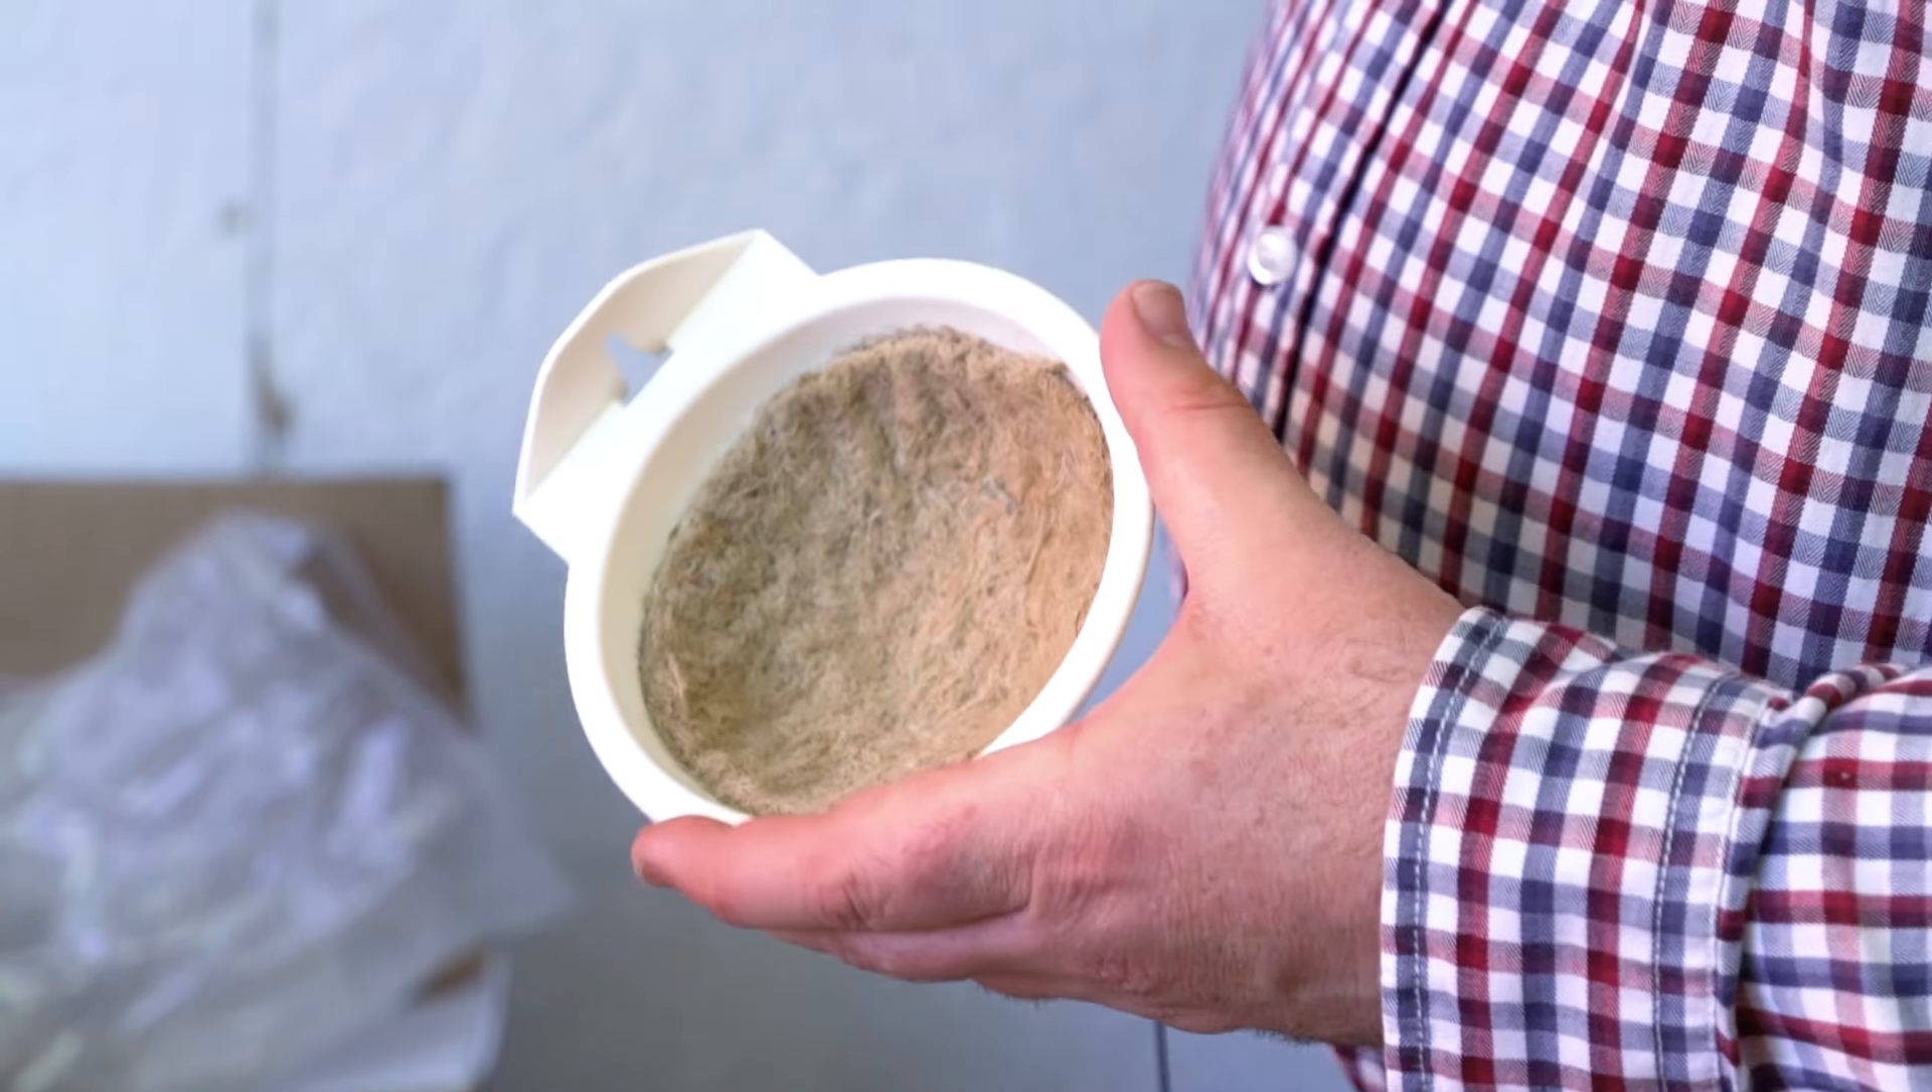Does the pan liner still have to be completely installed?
No.